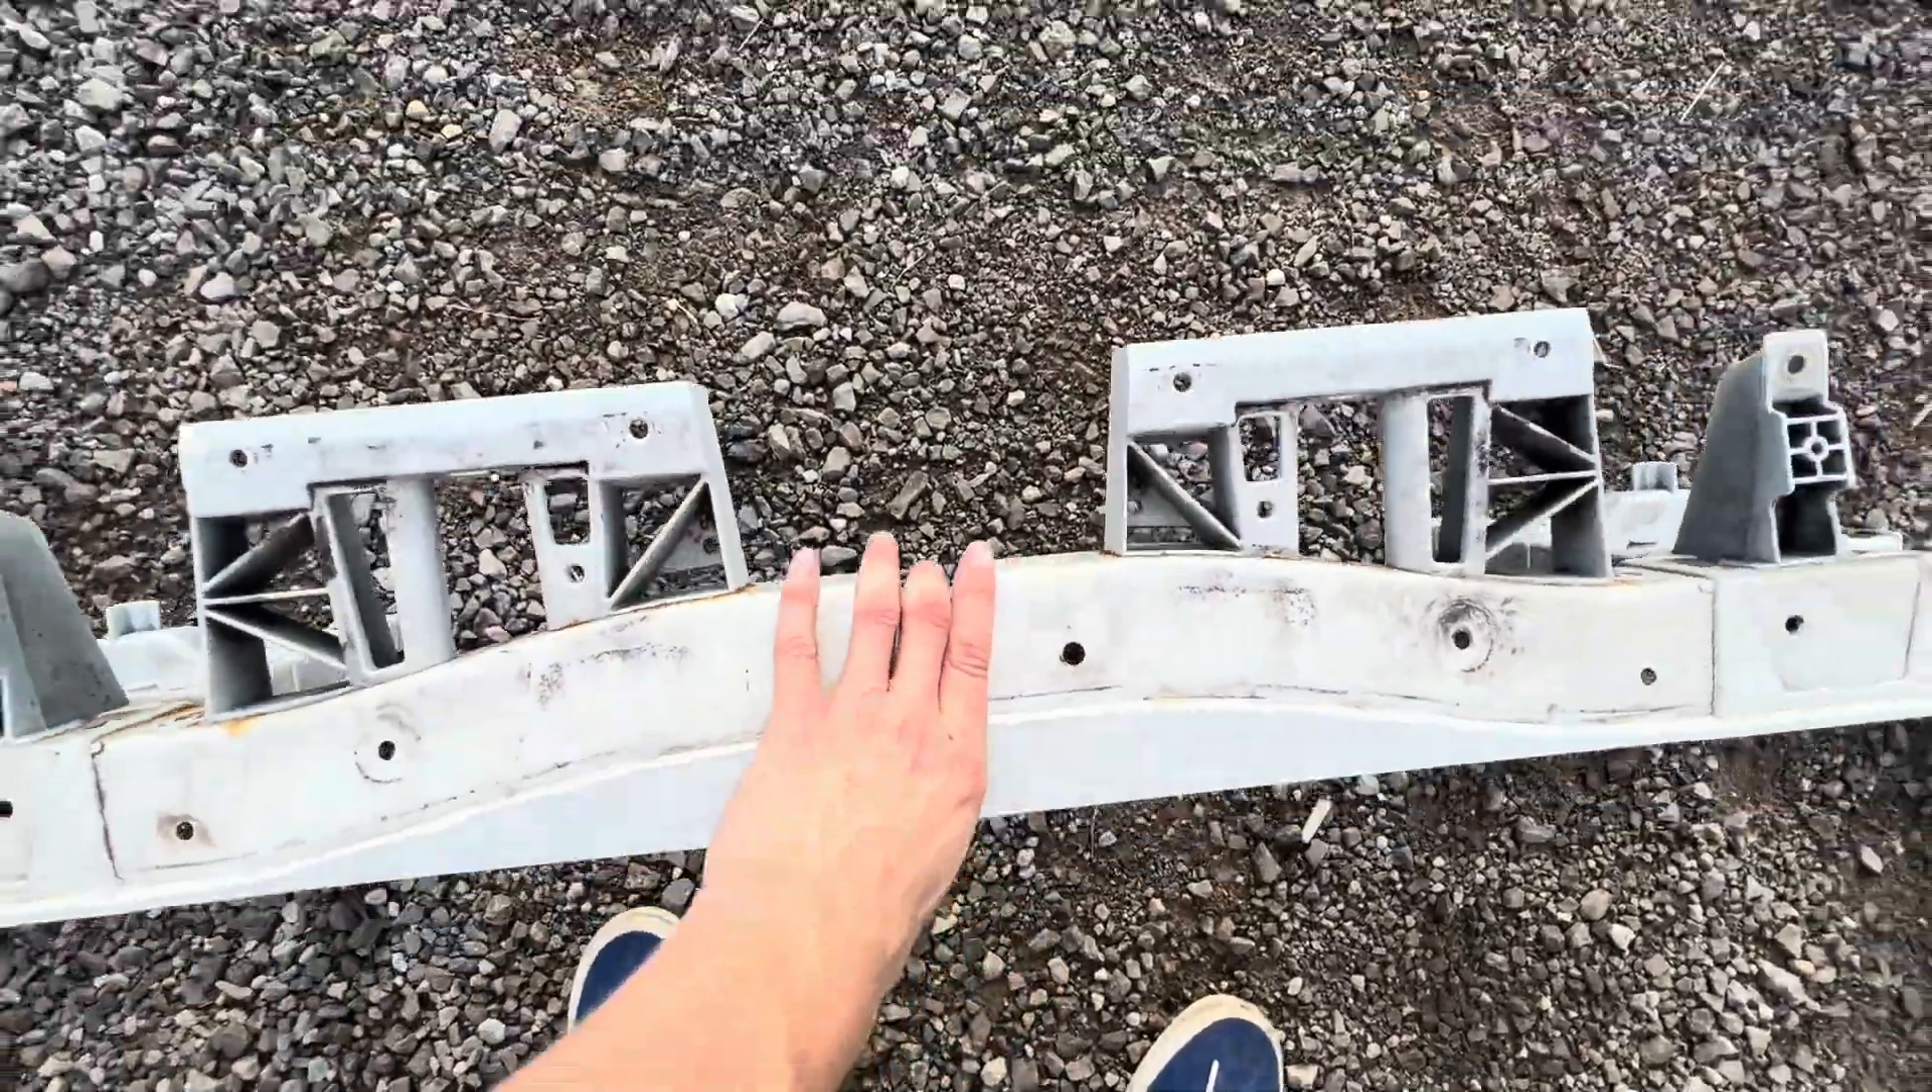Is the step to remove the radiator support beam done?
Yes.